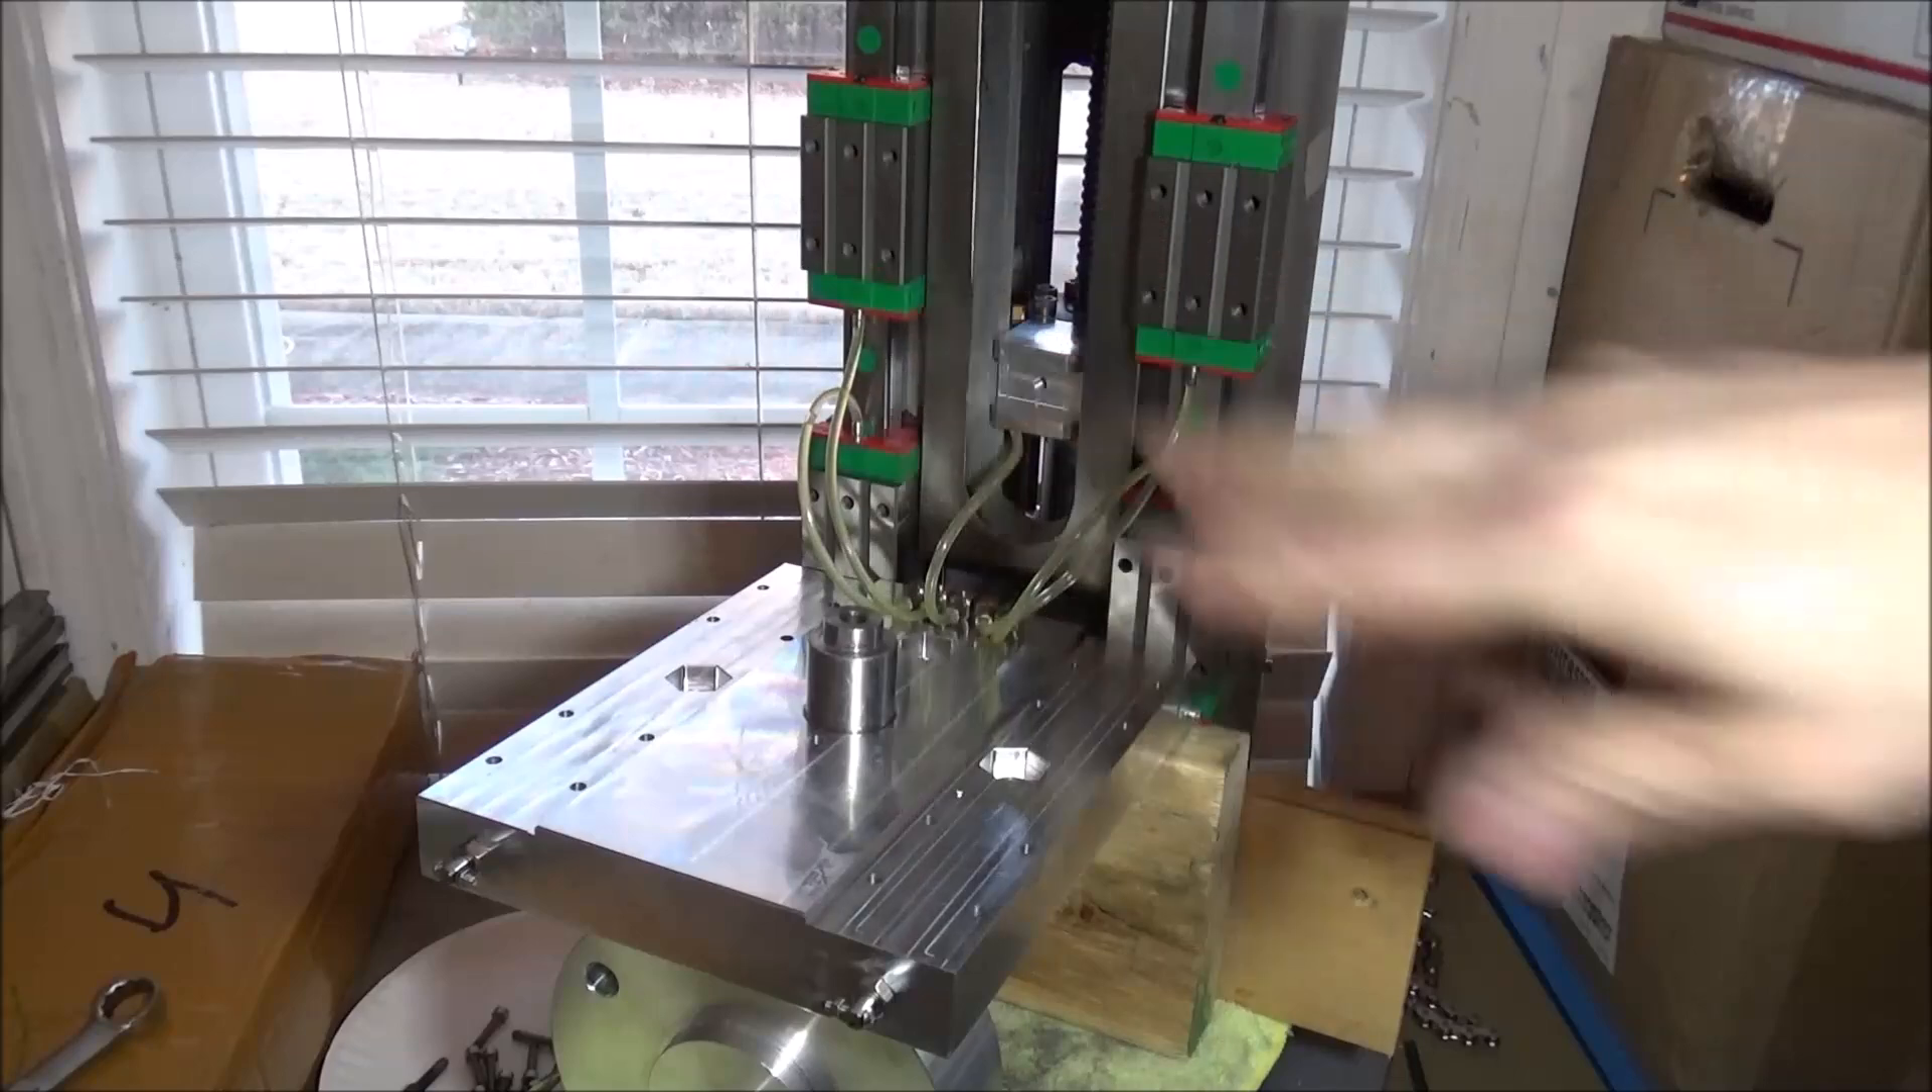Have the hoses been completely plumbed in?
Yes.